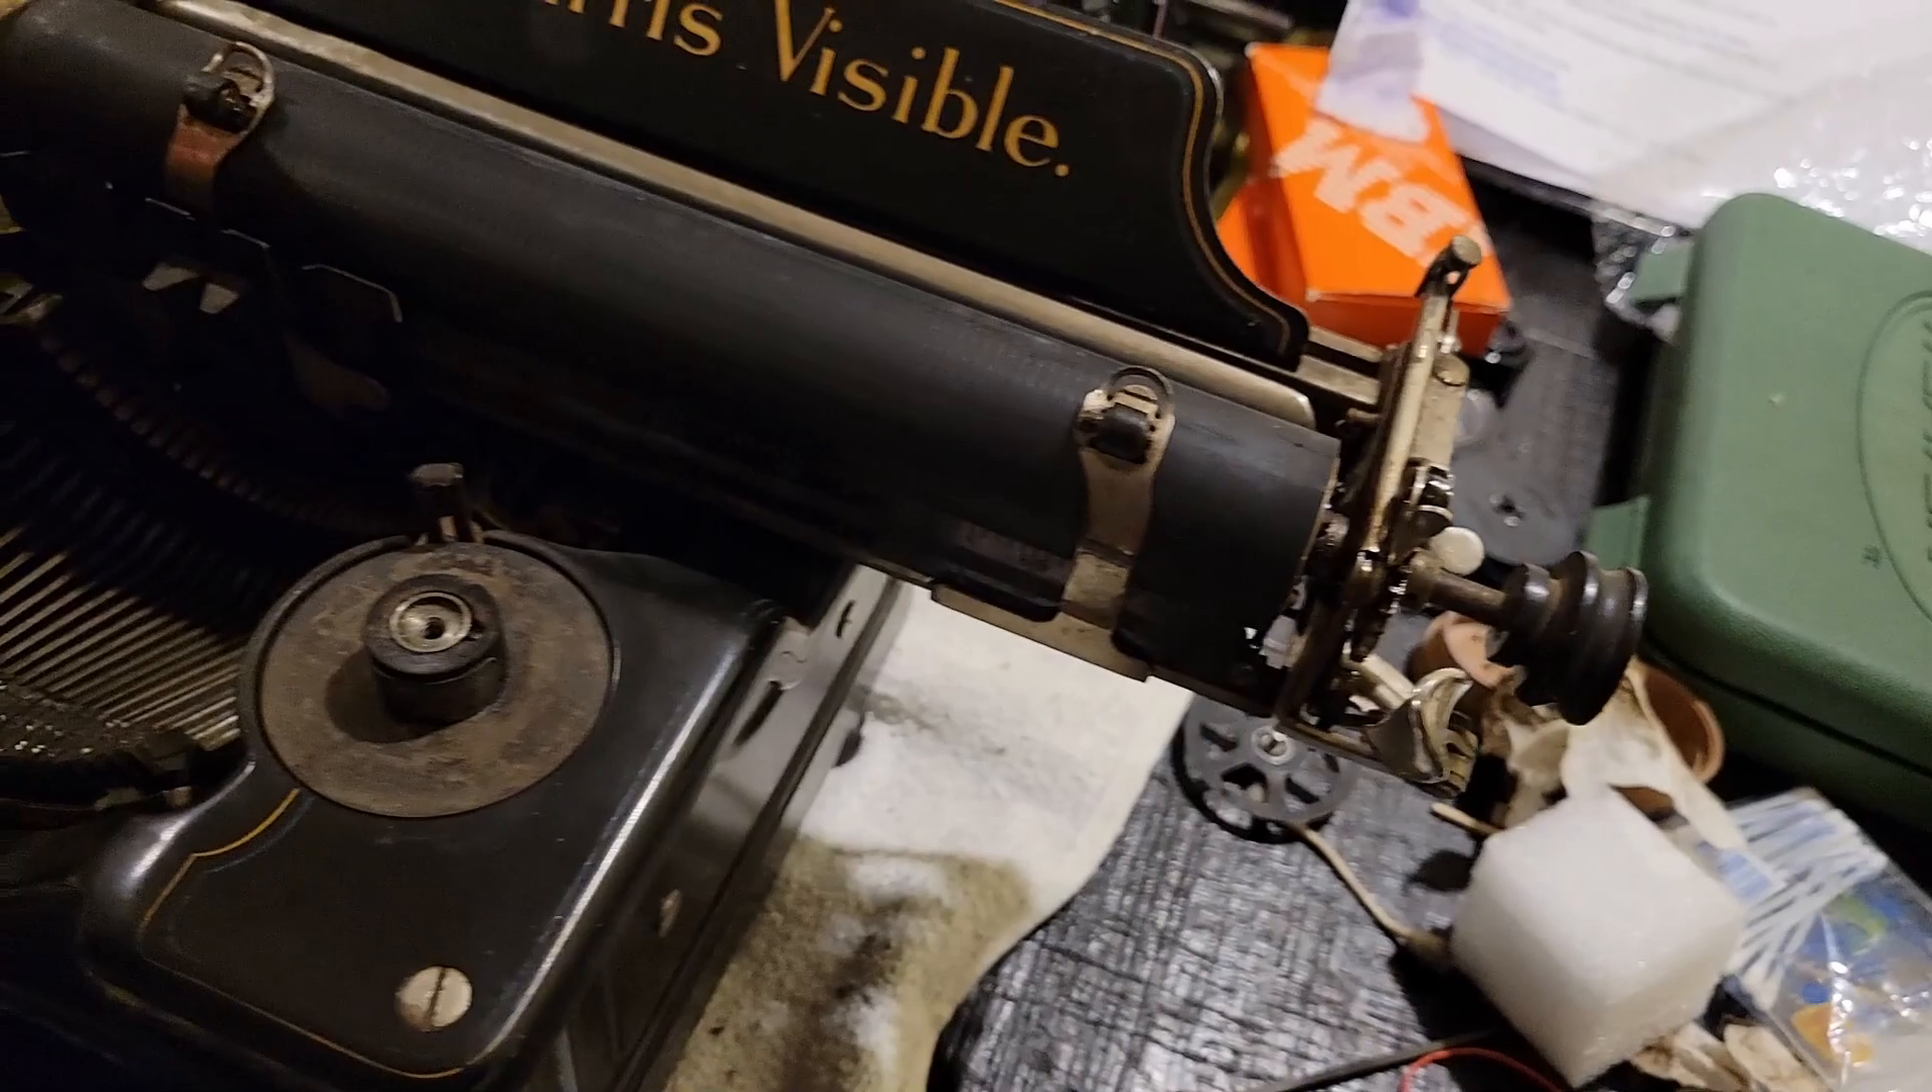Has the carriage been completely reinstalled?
Yes.